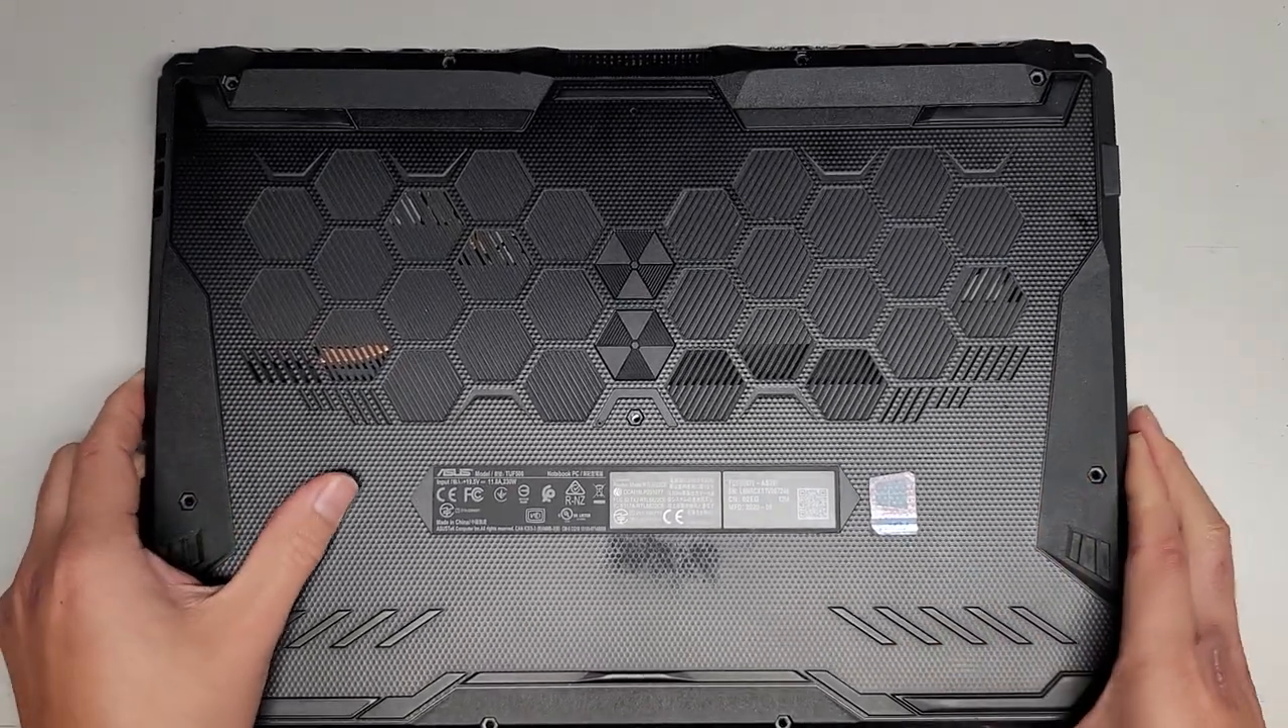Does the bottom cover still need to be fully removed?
Yes.